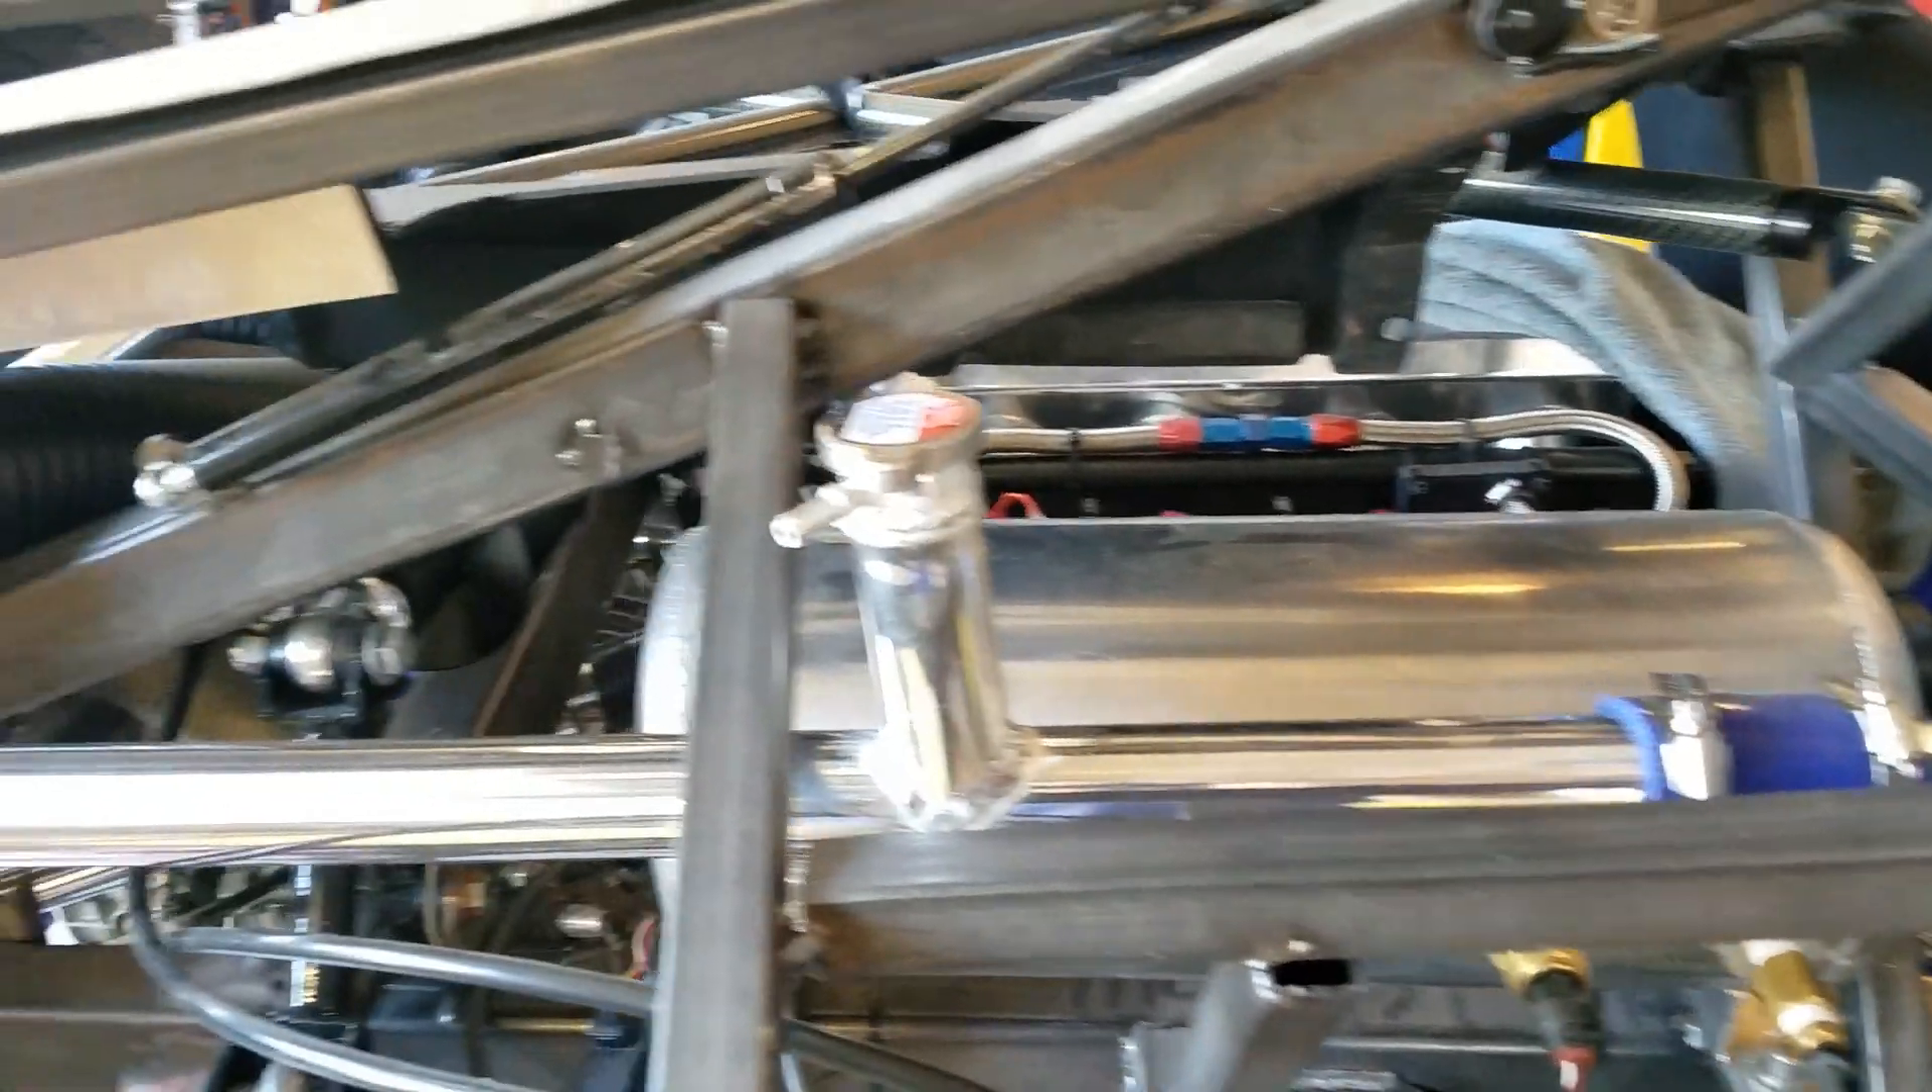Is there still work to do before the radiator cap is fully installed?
No.